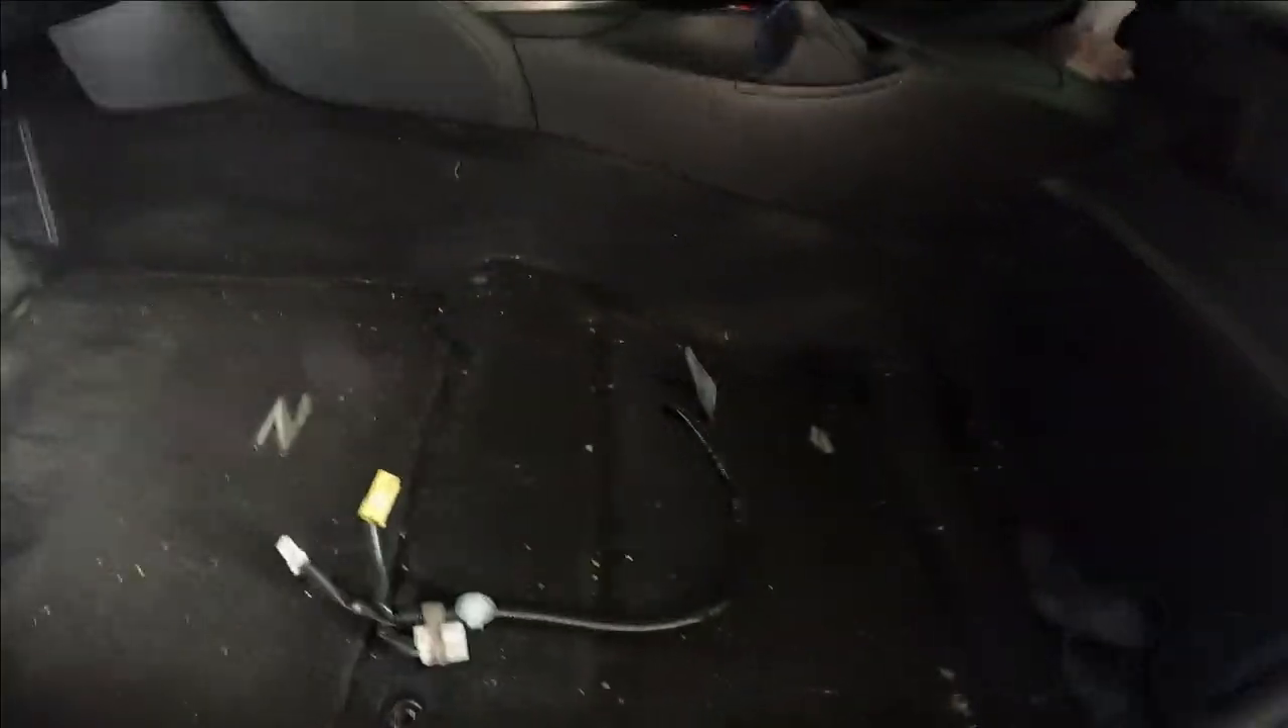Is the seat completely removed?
Yes.